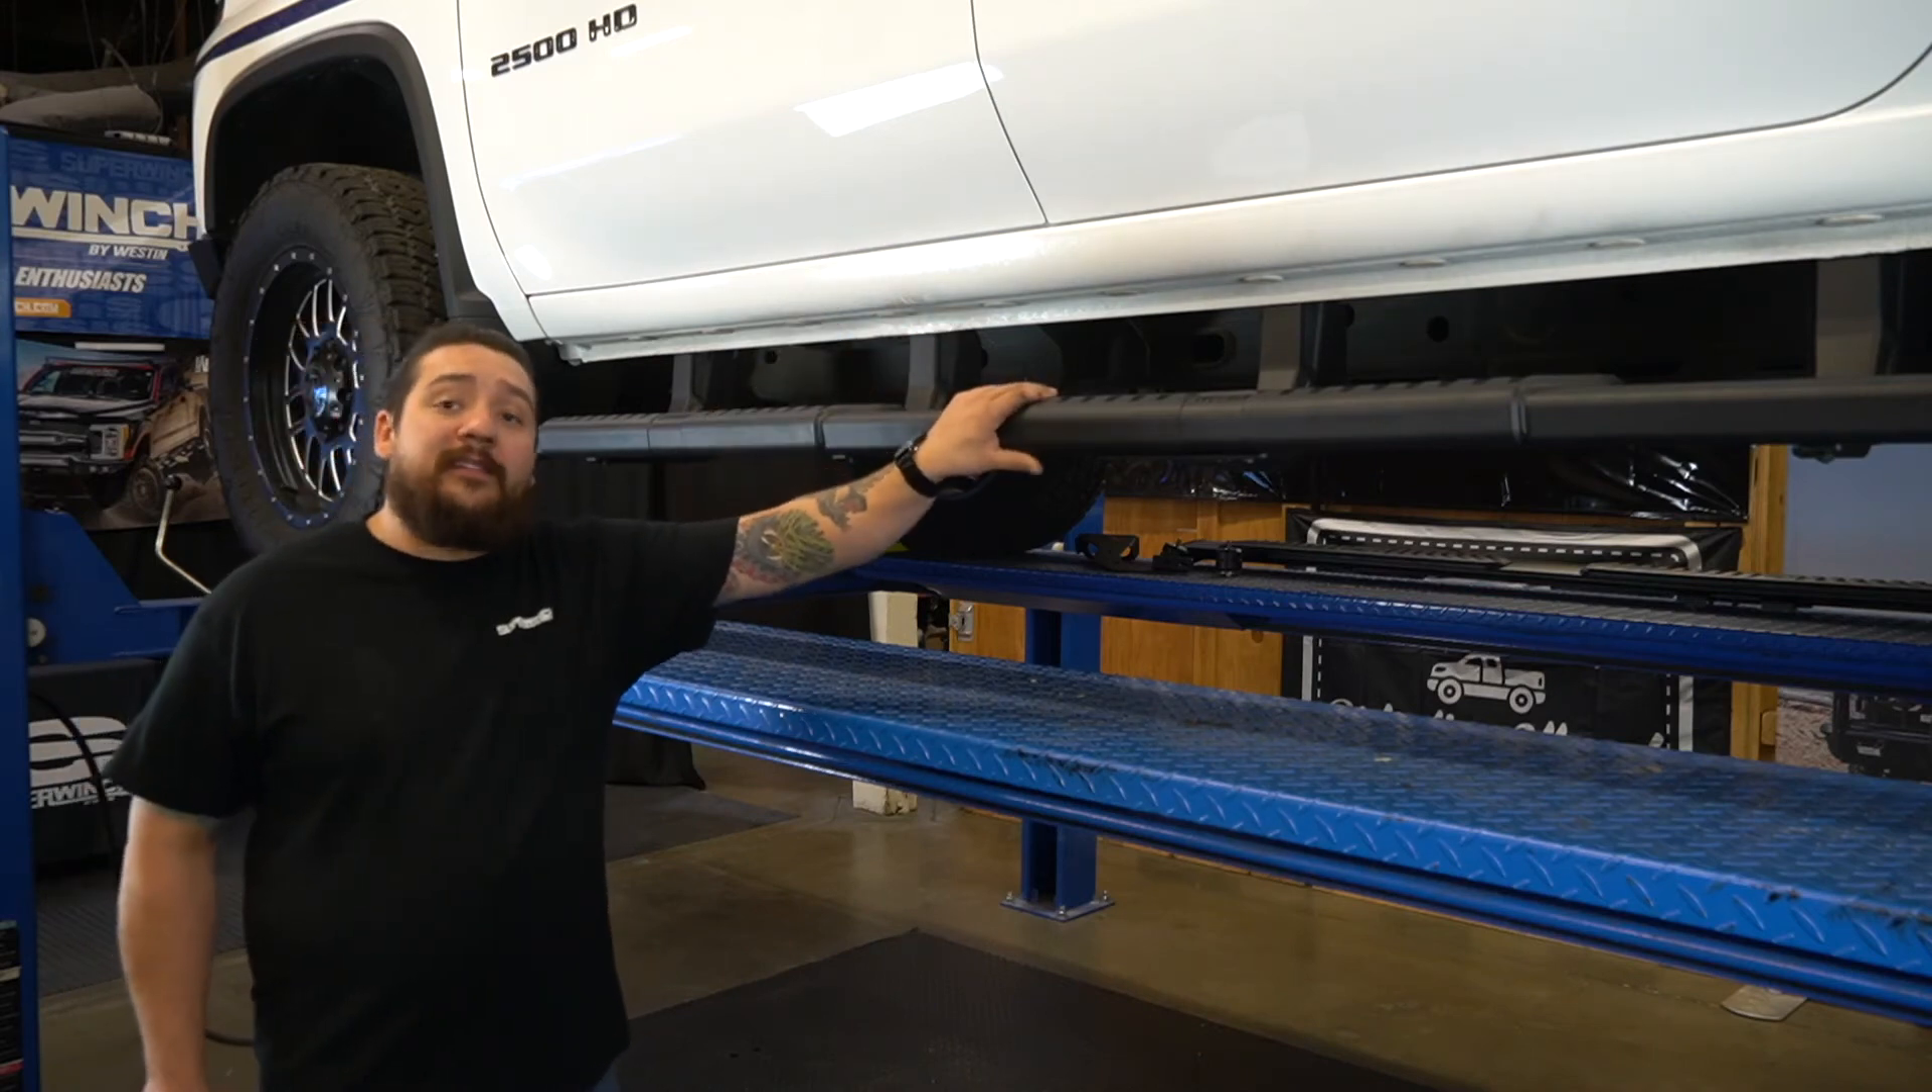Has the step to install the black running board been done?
Yes.